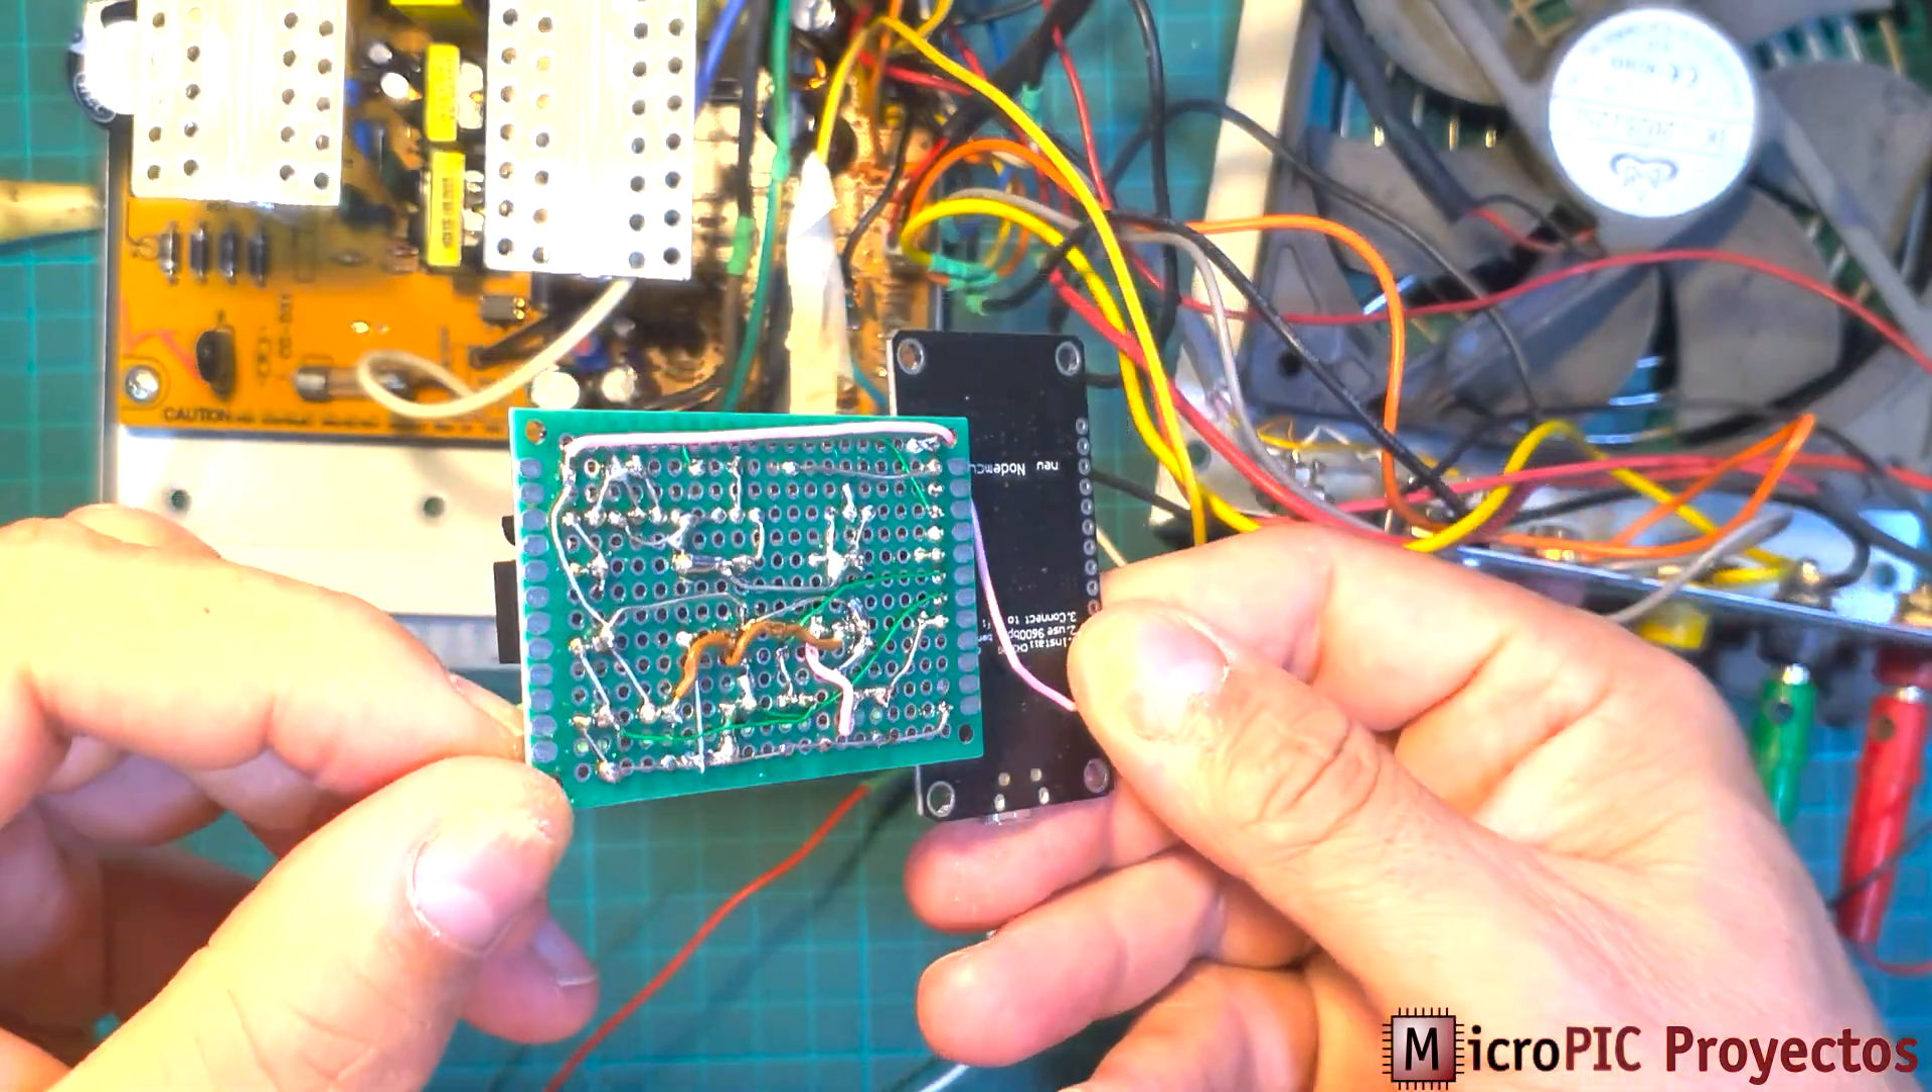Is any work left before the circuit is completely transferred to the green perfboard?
No.